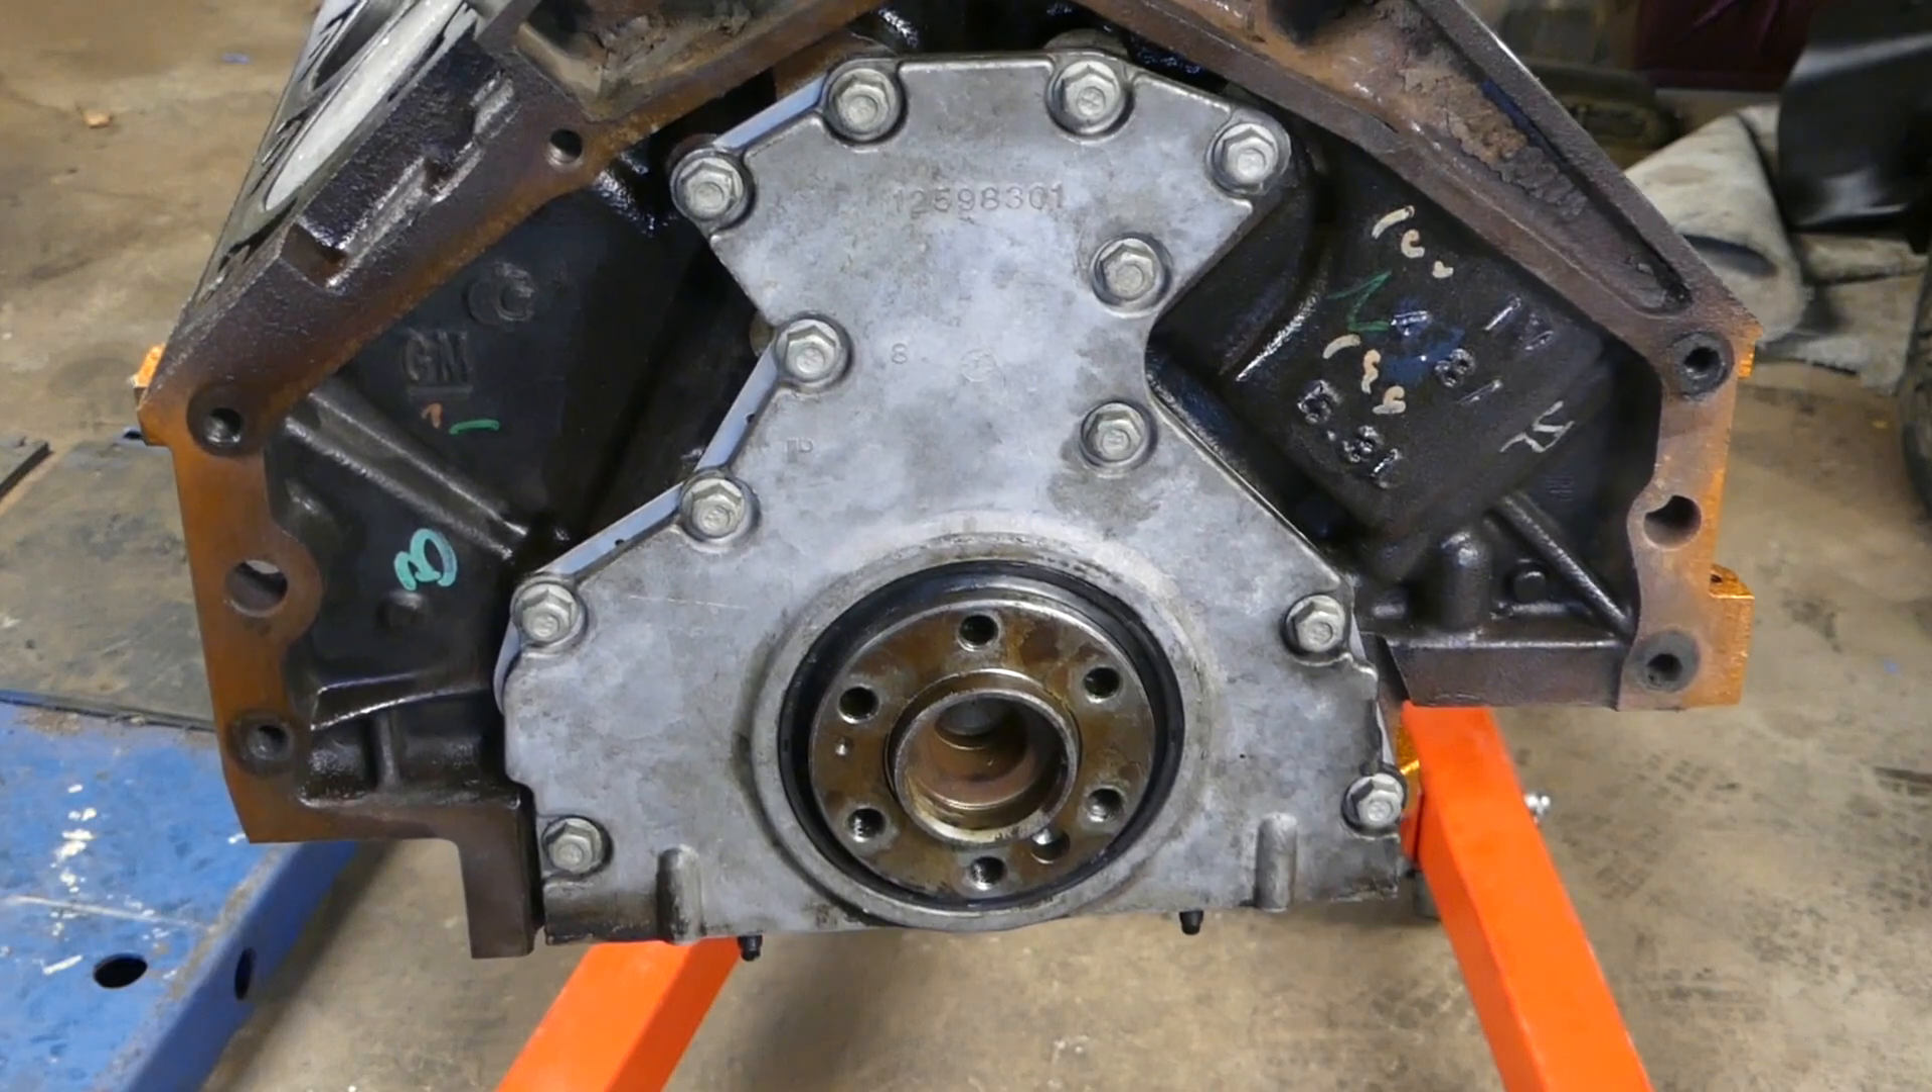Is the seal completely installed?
Yes.